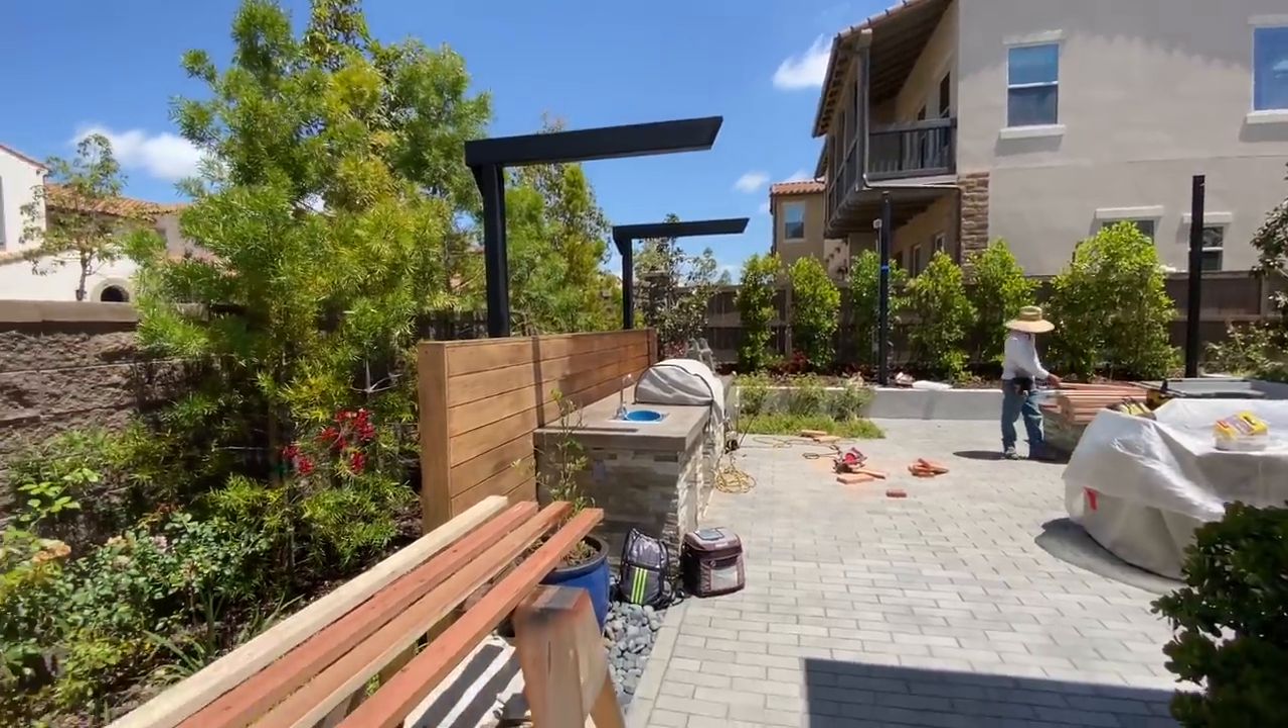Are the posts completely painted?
Yes.